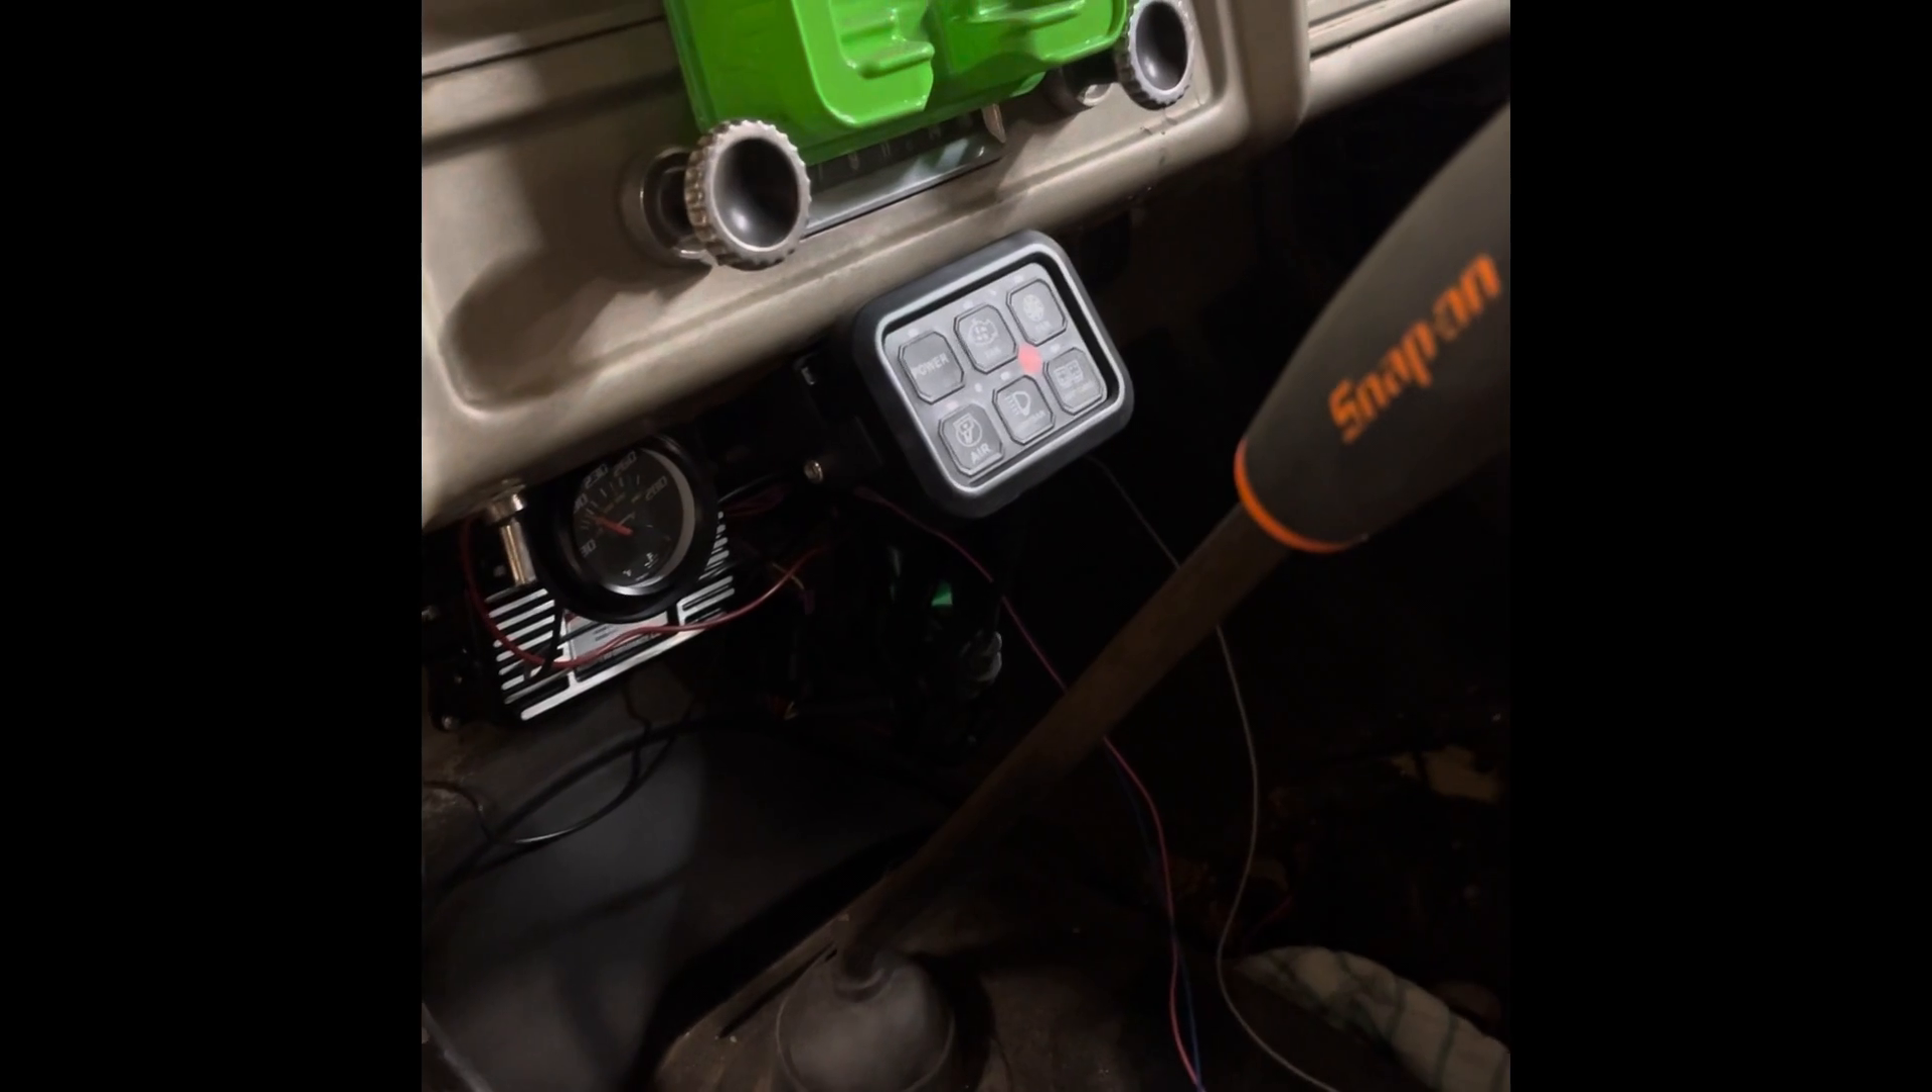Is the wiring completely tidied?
No.